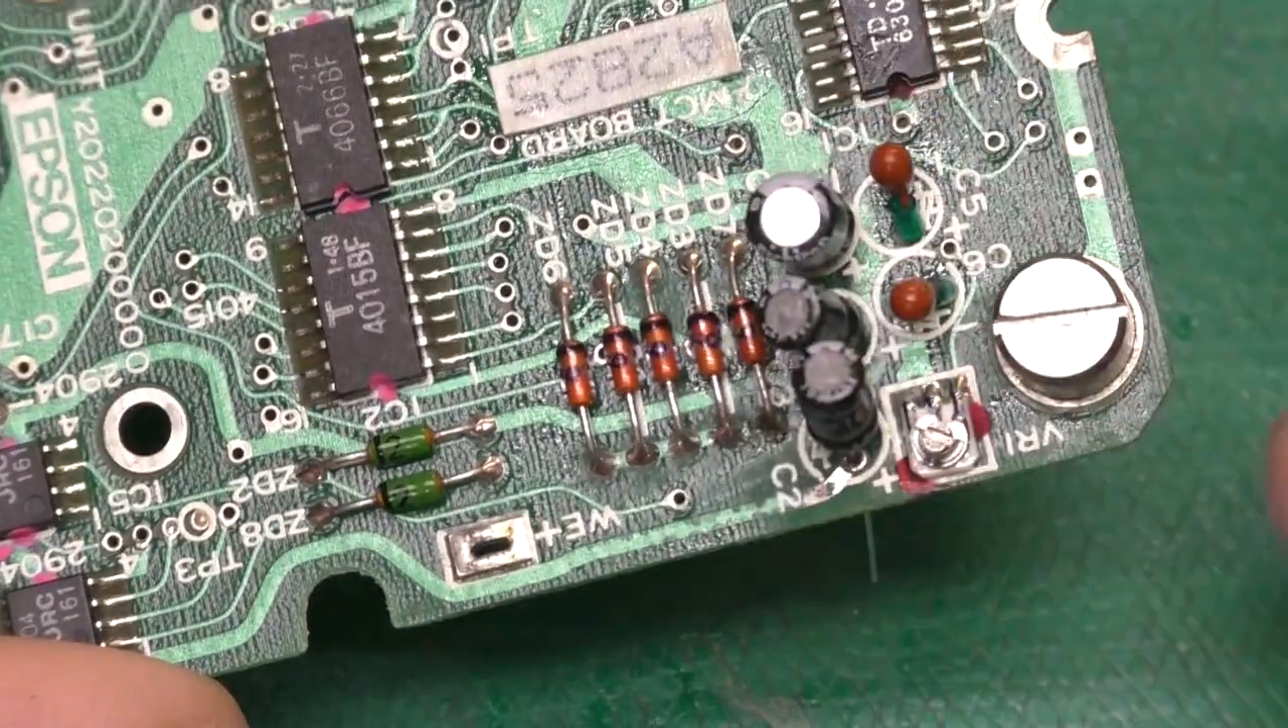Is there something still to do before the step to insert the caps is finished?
No.